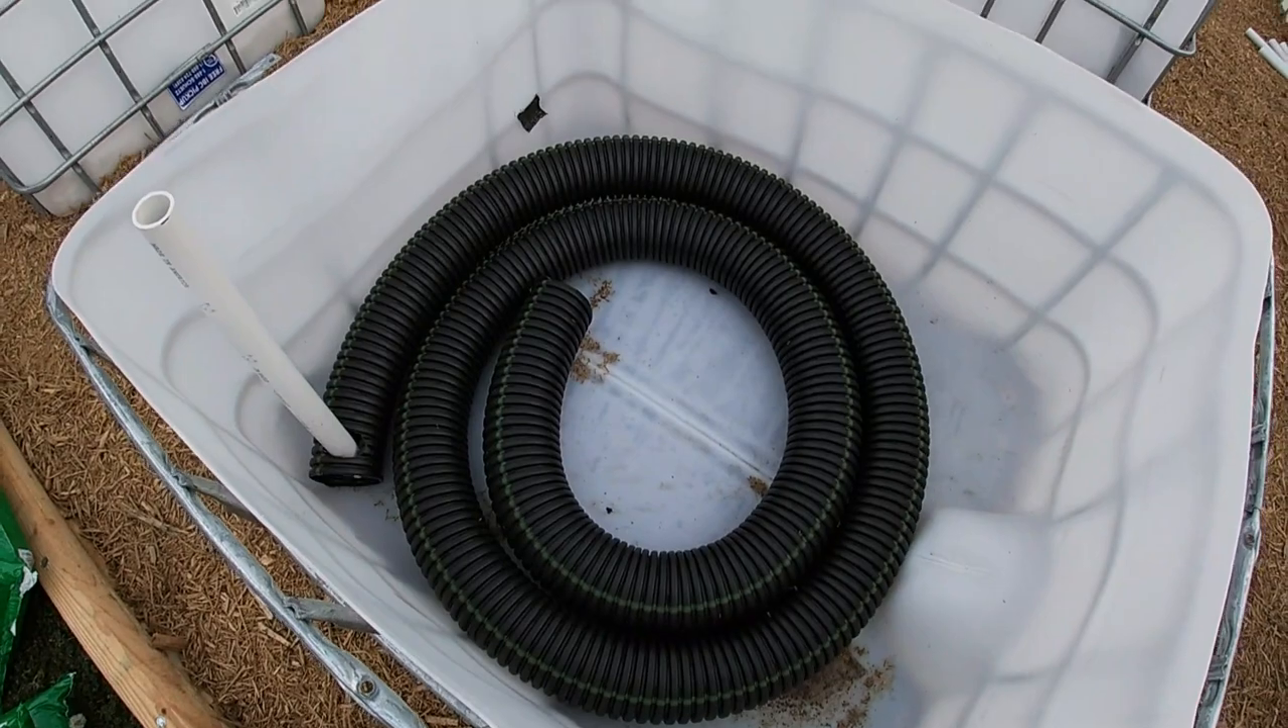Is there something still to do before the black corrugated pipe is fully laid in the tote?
No.